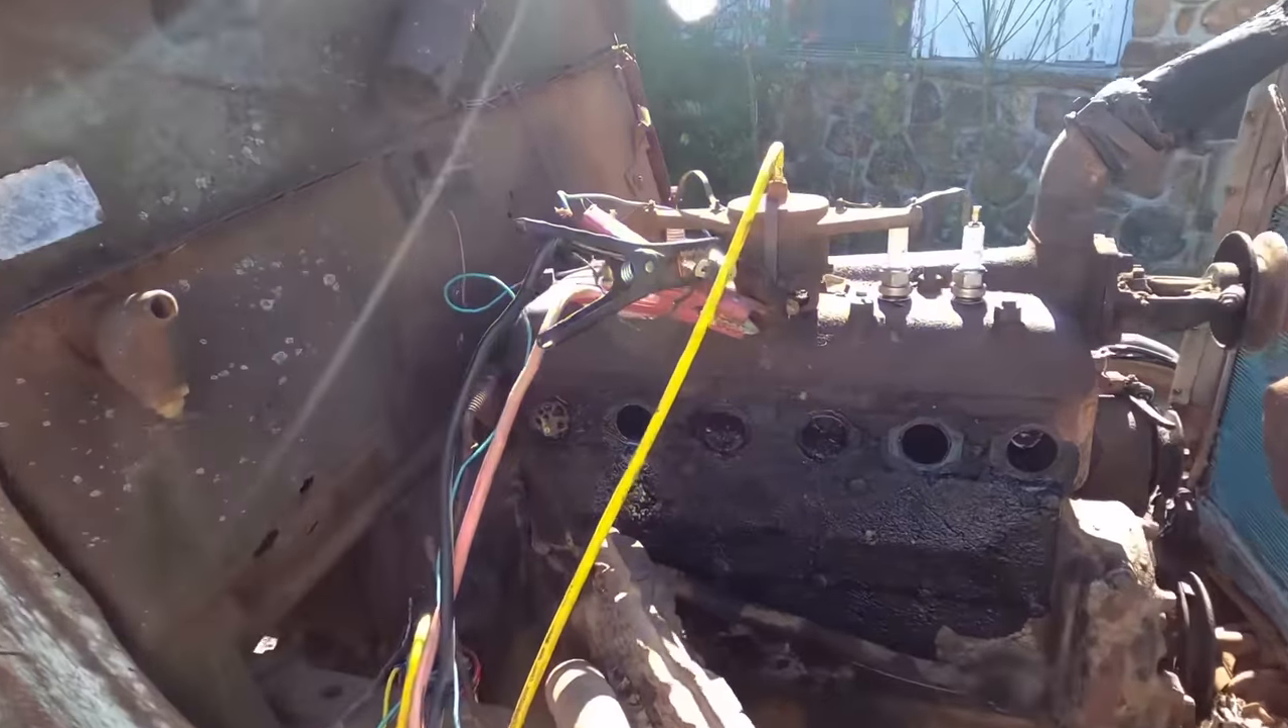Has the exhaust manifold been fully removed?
Yes.